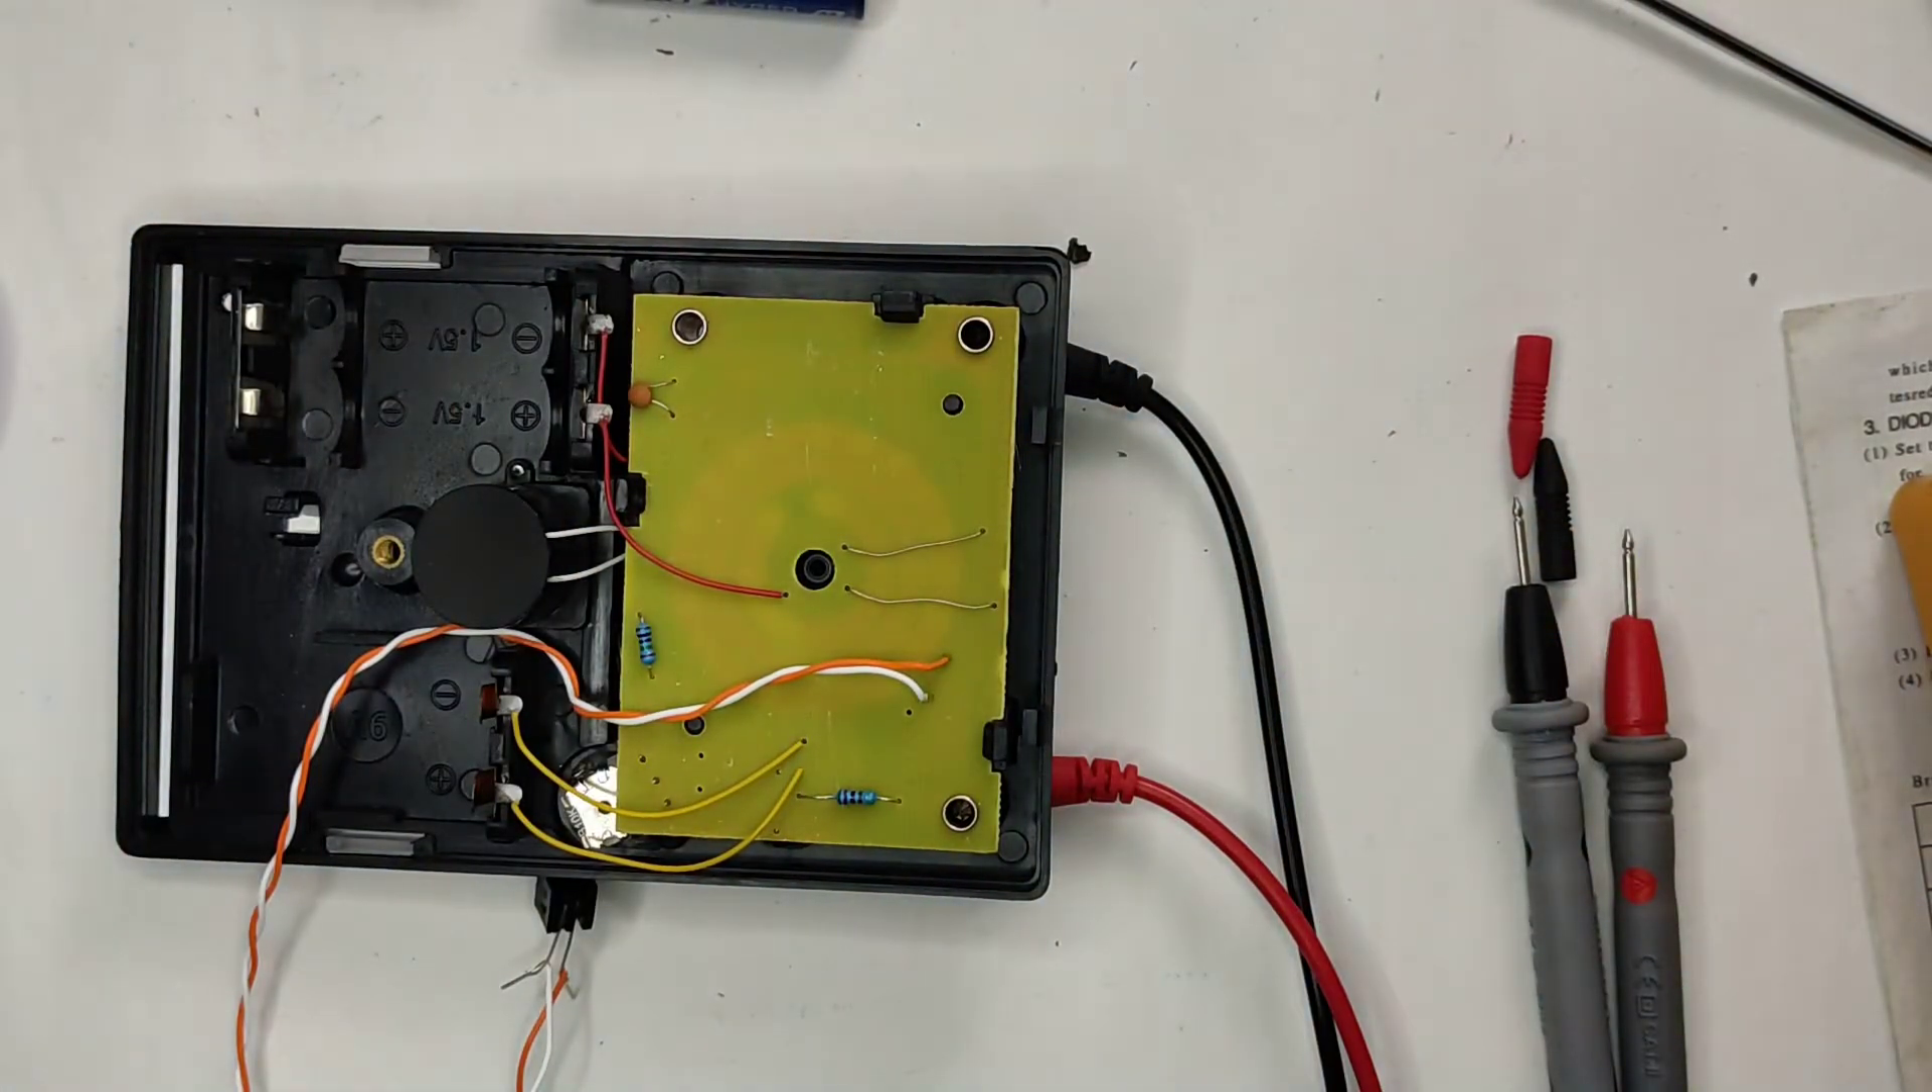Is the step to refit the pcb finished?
Yes.